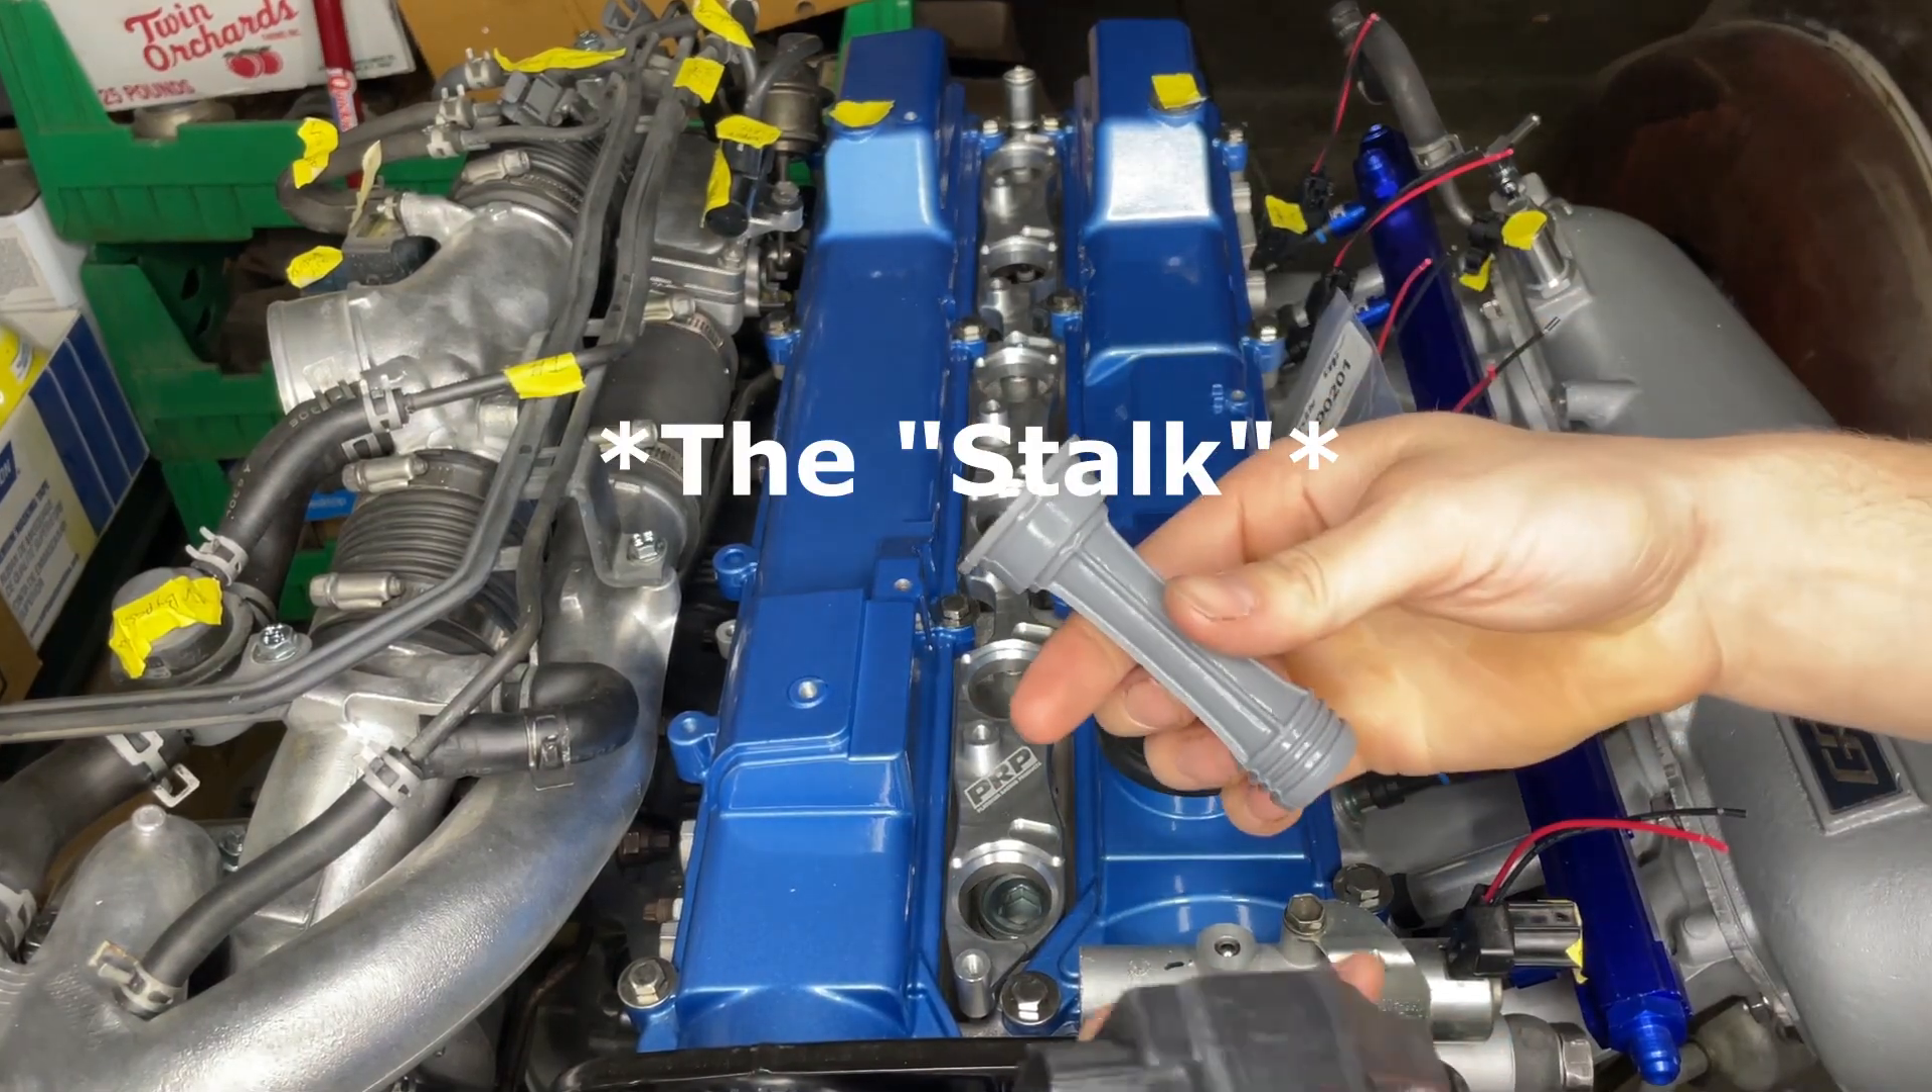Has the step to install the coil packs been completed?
No.